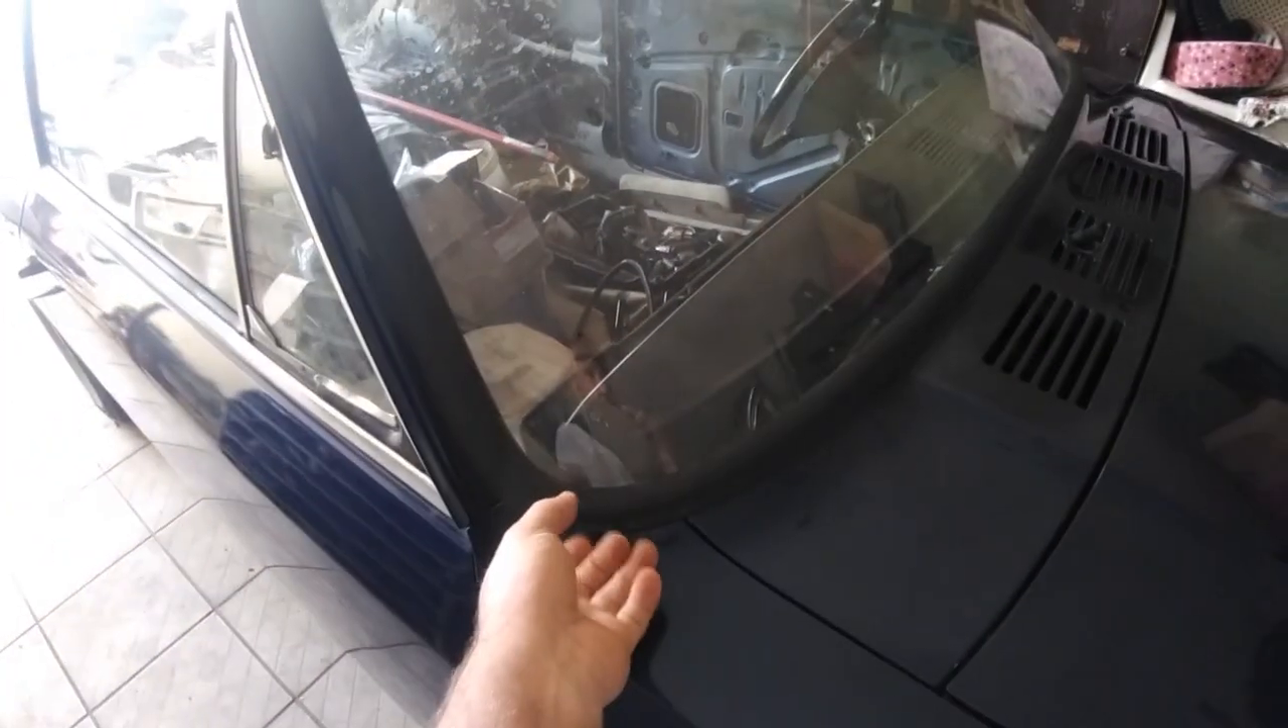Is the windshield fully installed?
Yes.